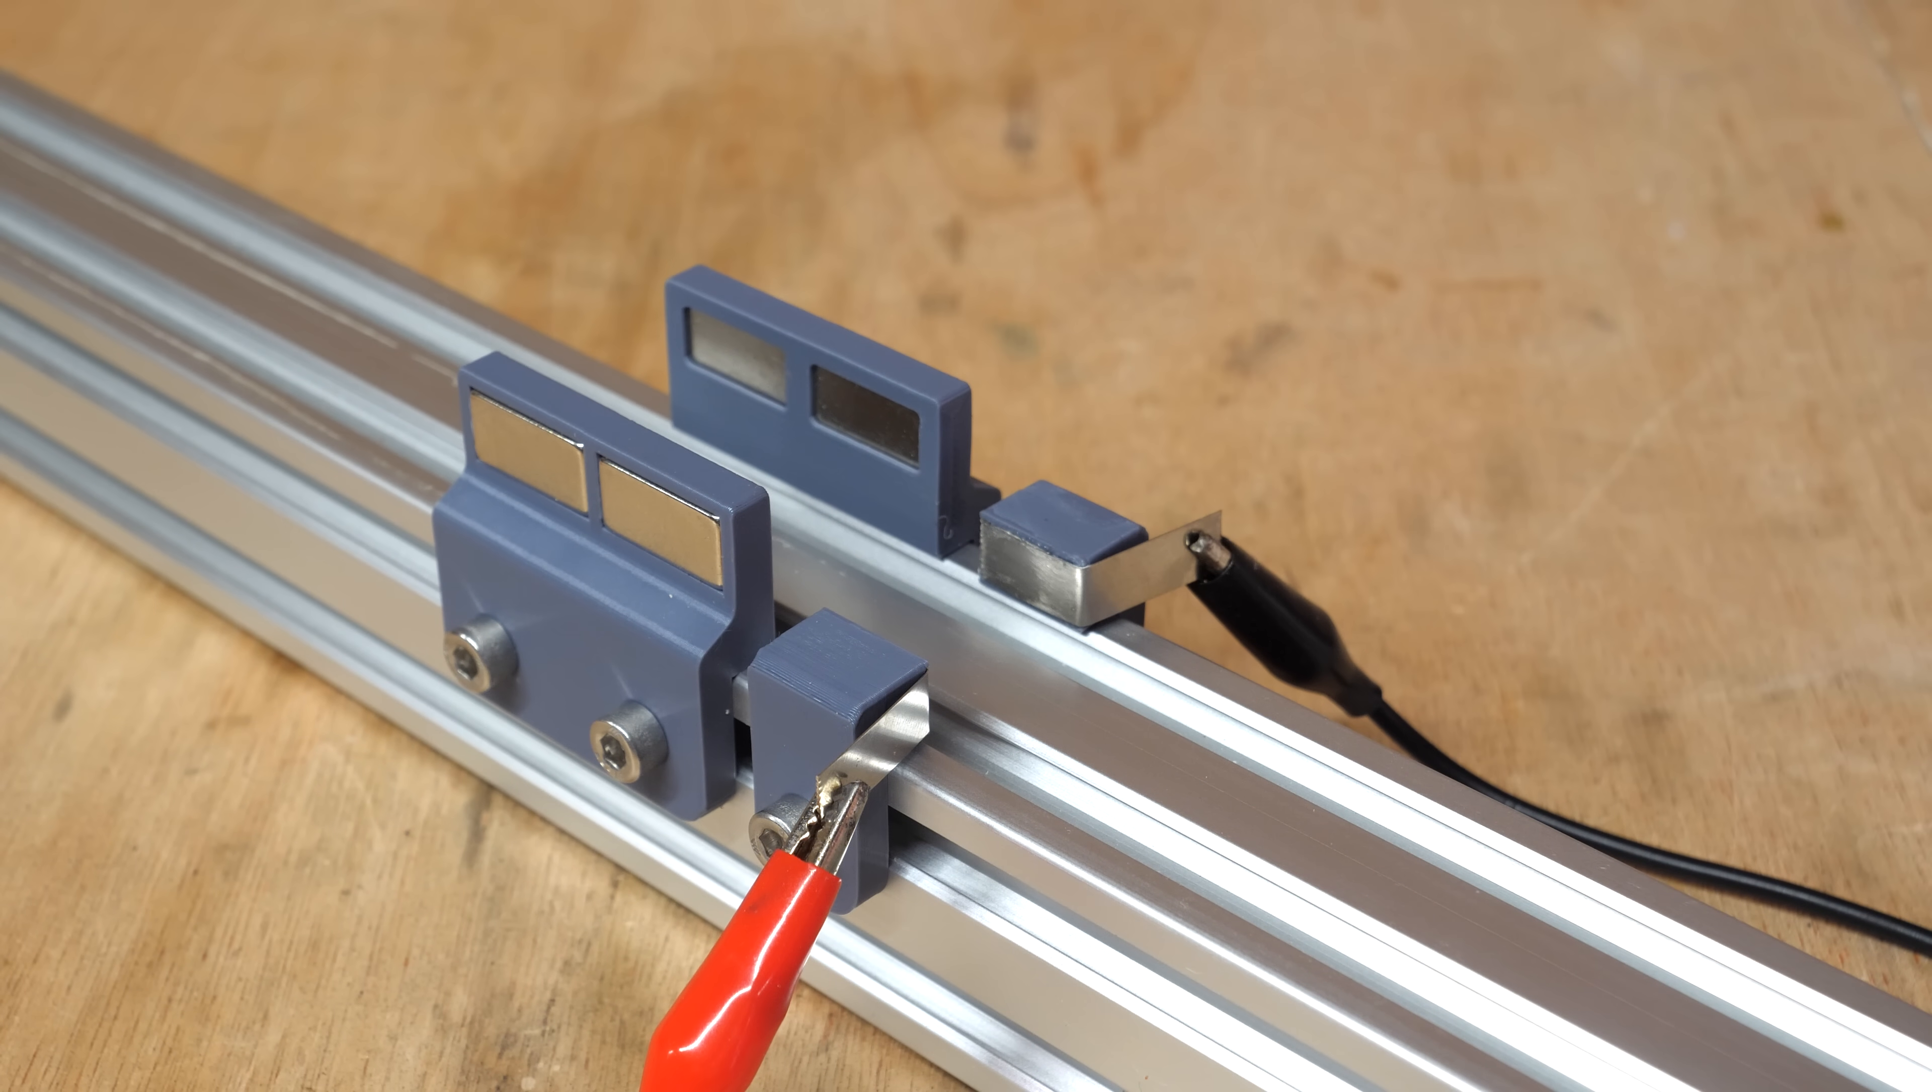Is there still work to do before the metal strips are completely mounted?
No.